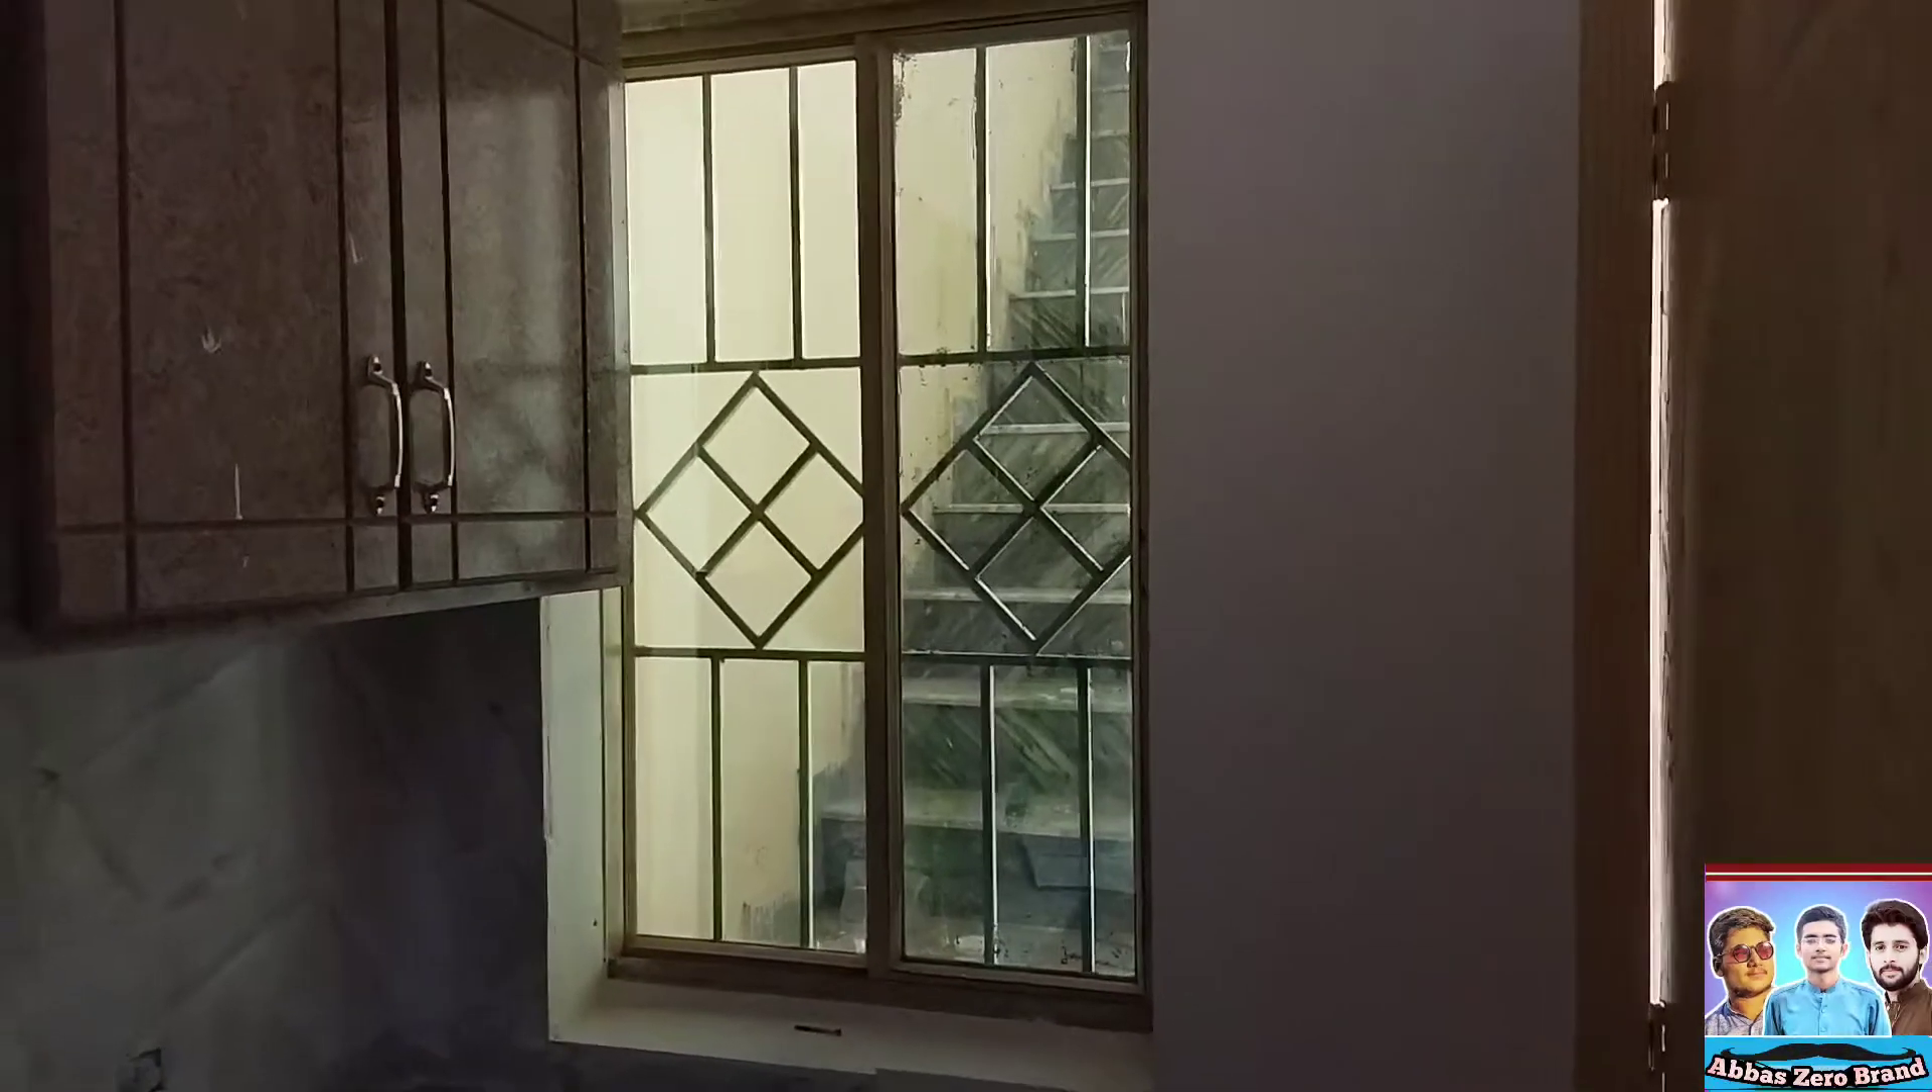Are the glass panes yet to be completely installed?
No.